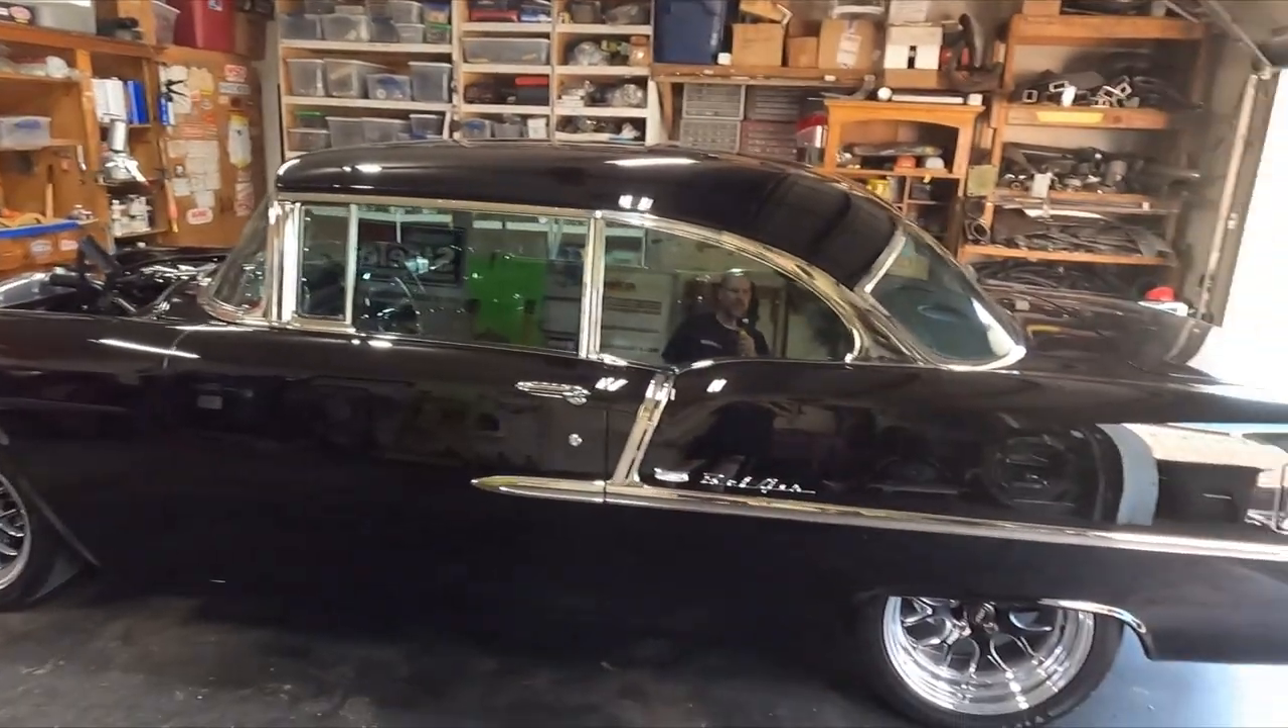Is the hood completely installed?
No.